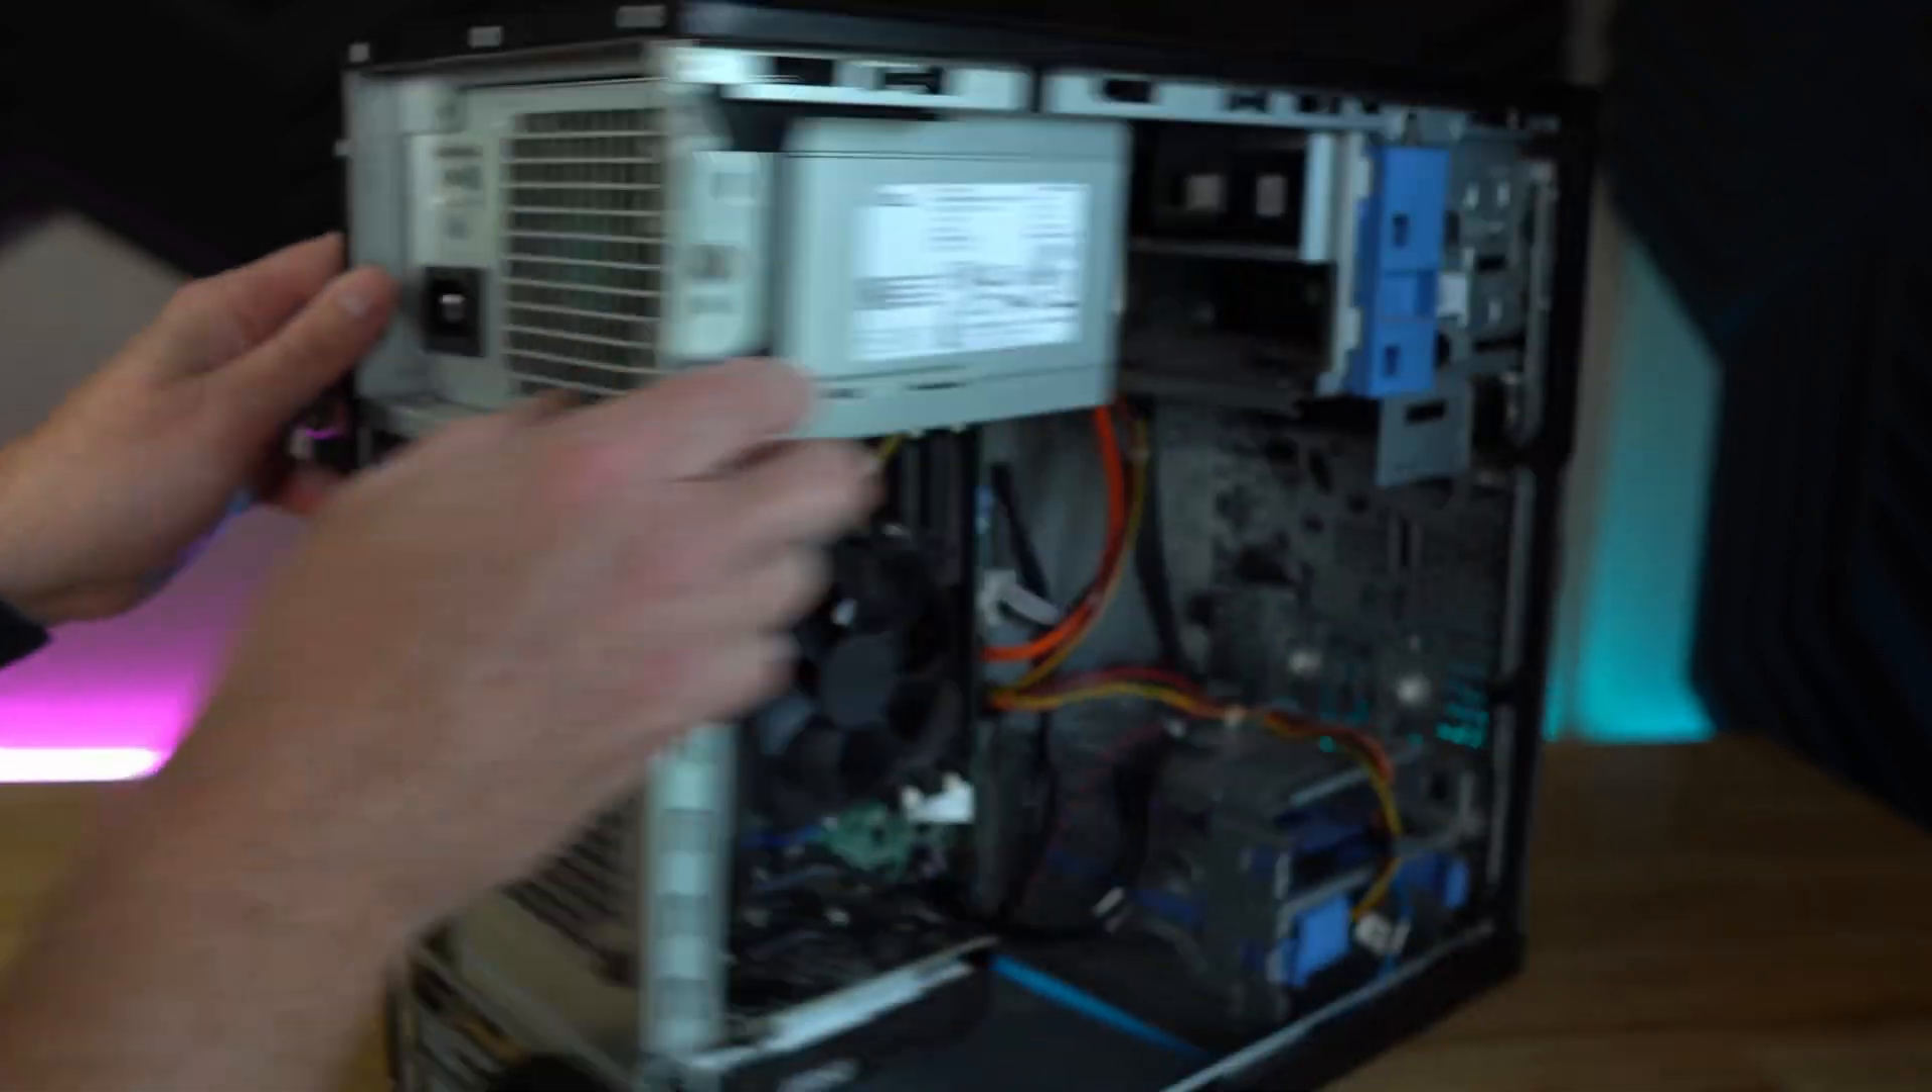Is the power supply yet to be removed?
Yes.